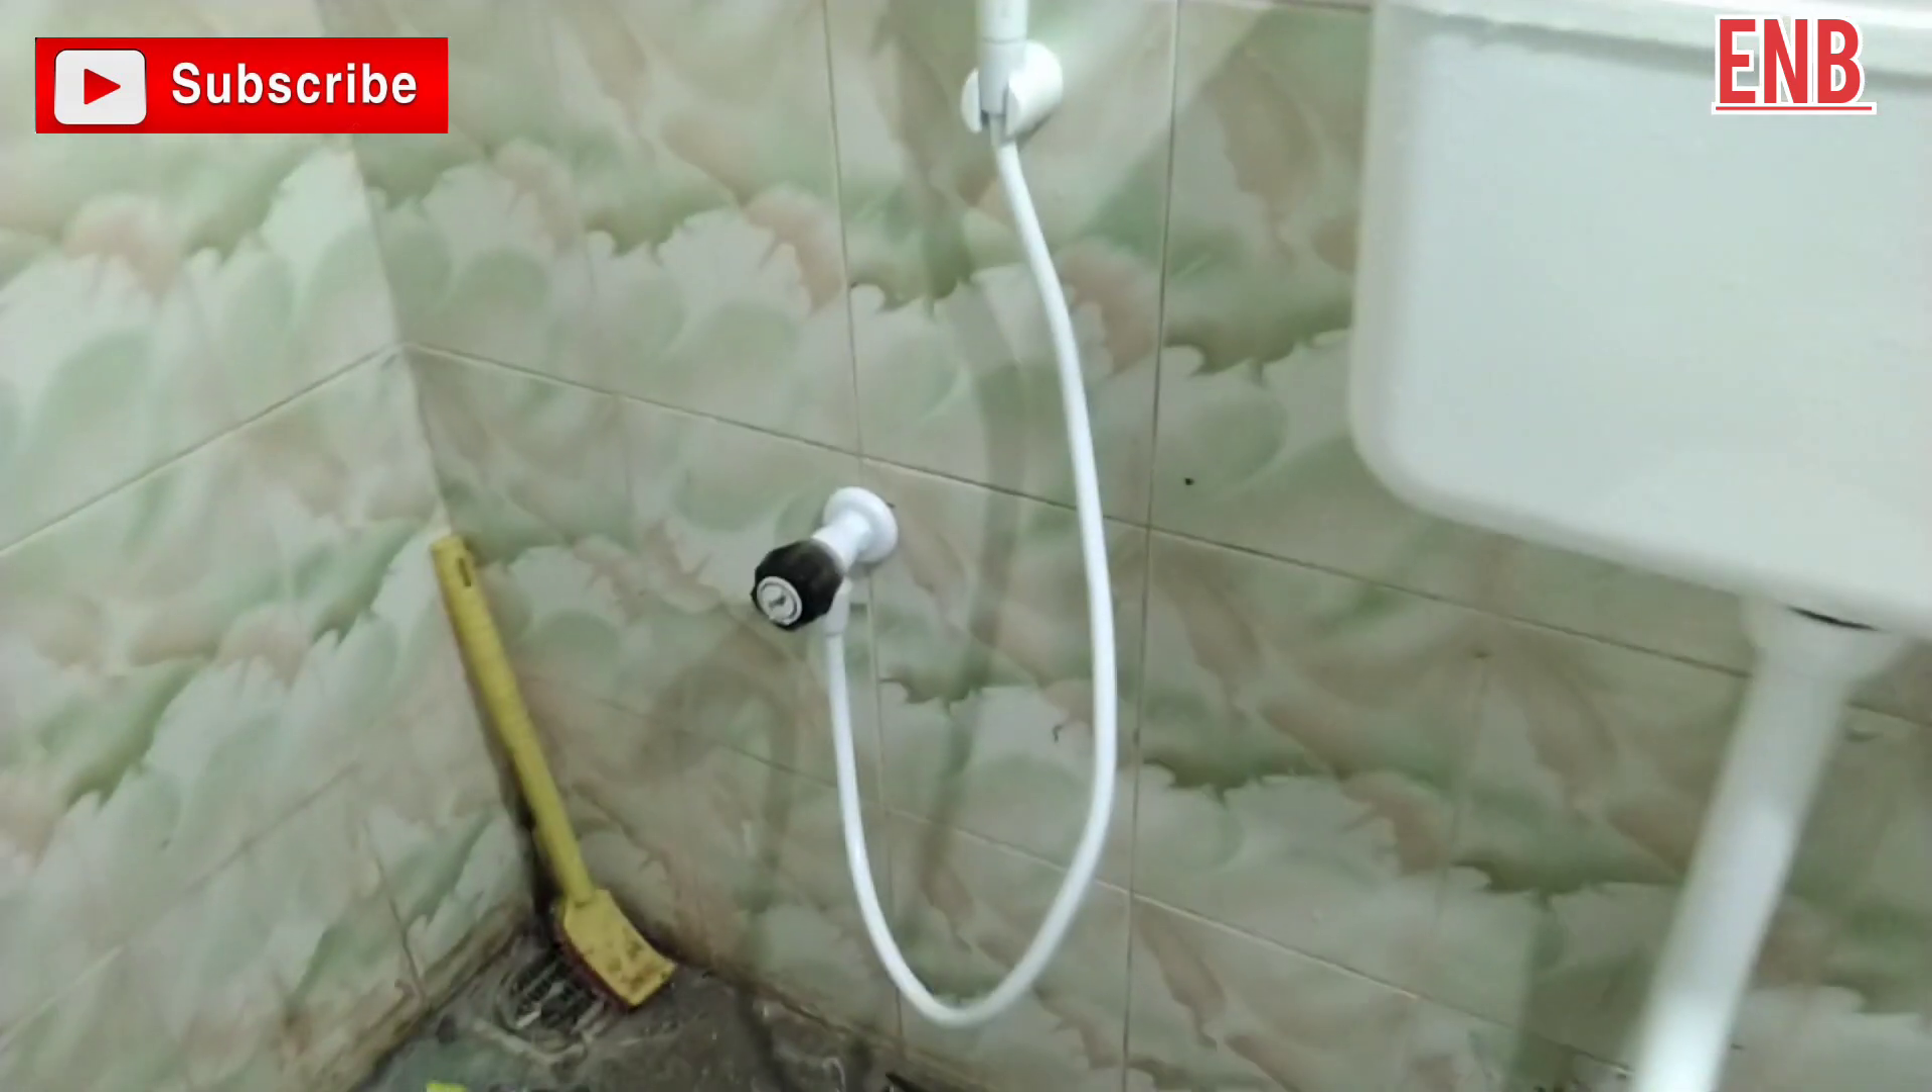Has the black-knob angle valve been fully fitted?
Yes.